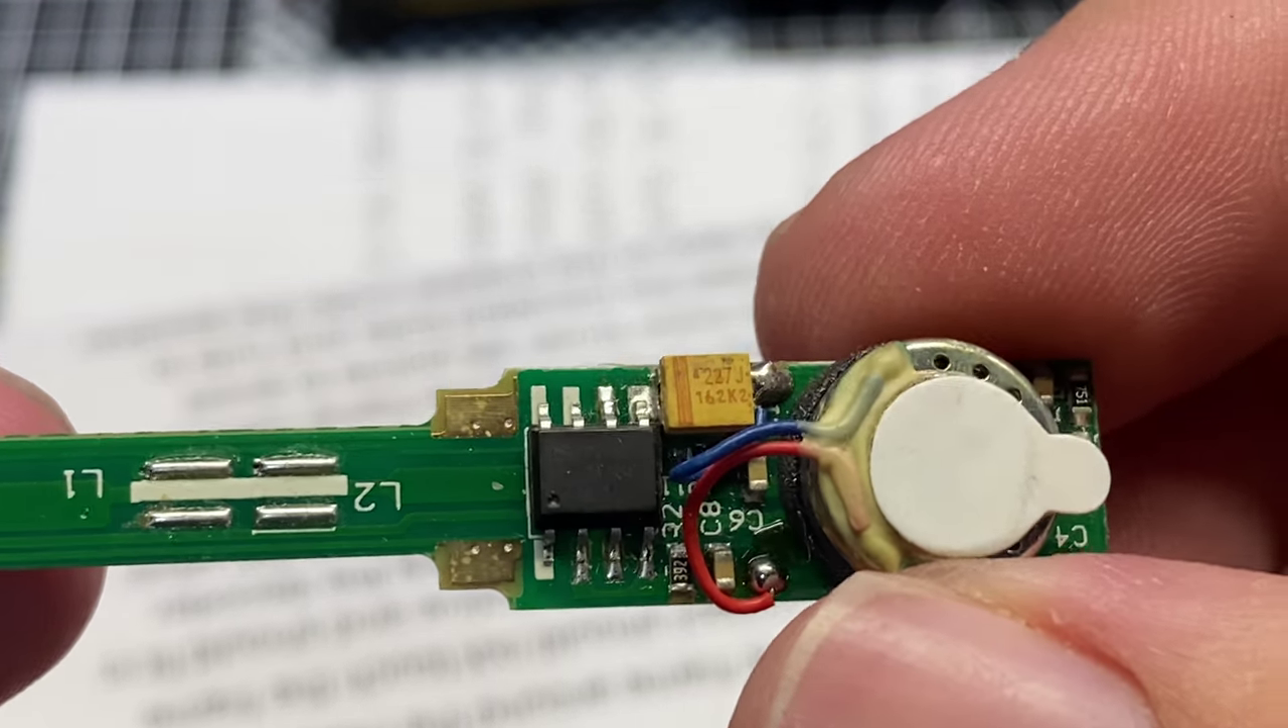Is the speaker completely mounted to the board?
Yes.